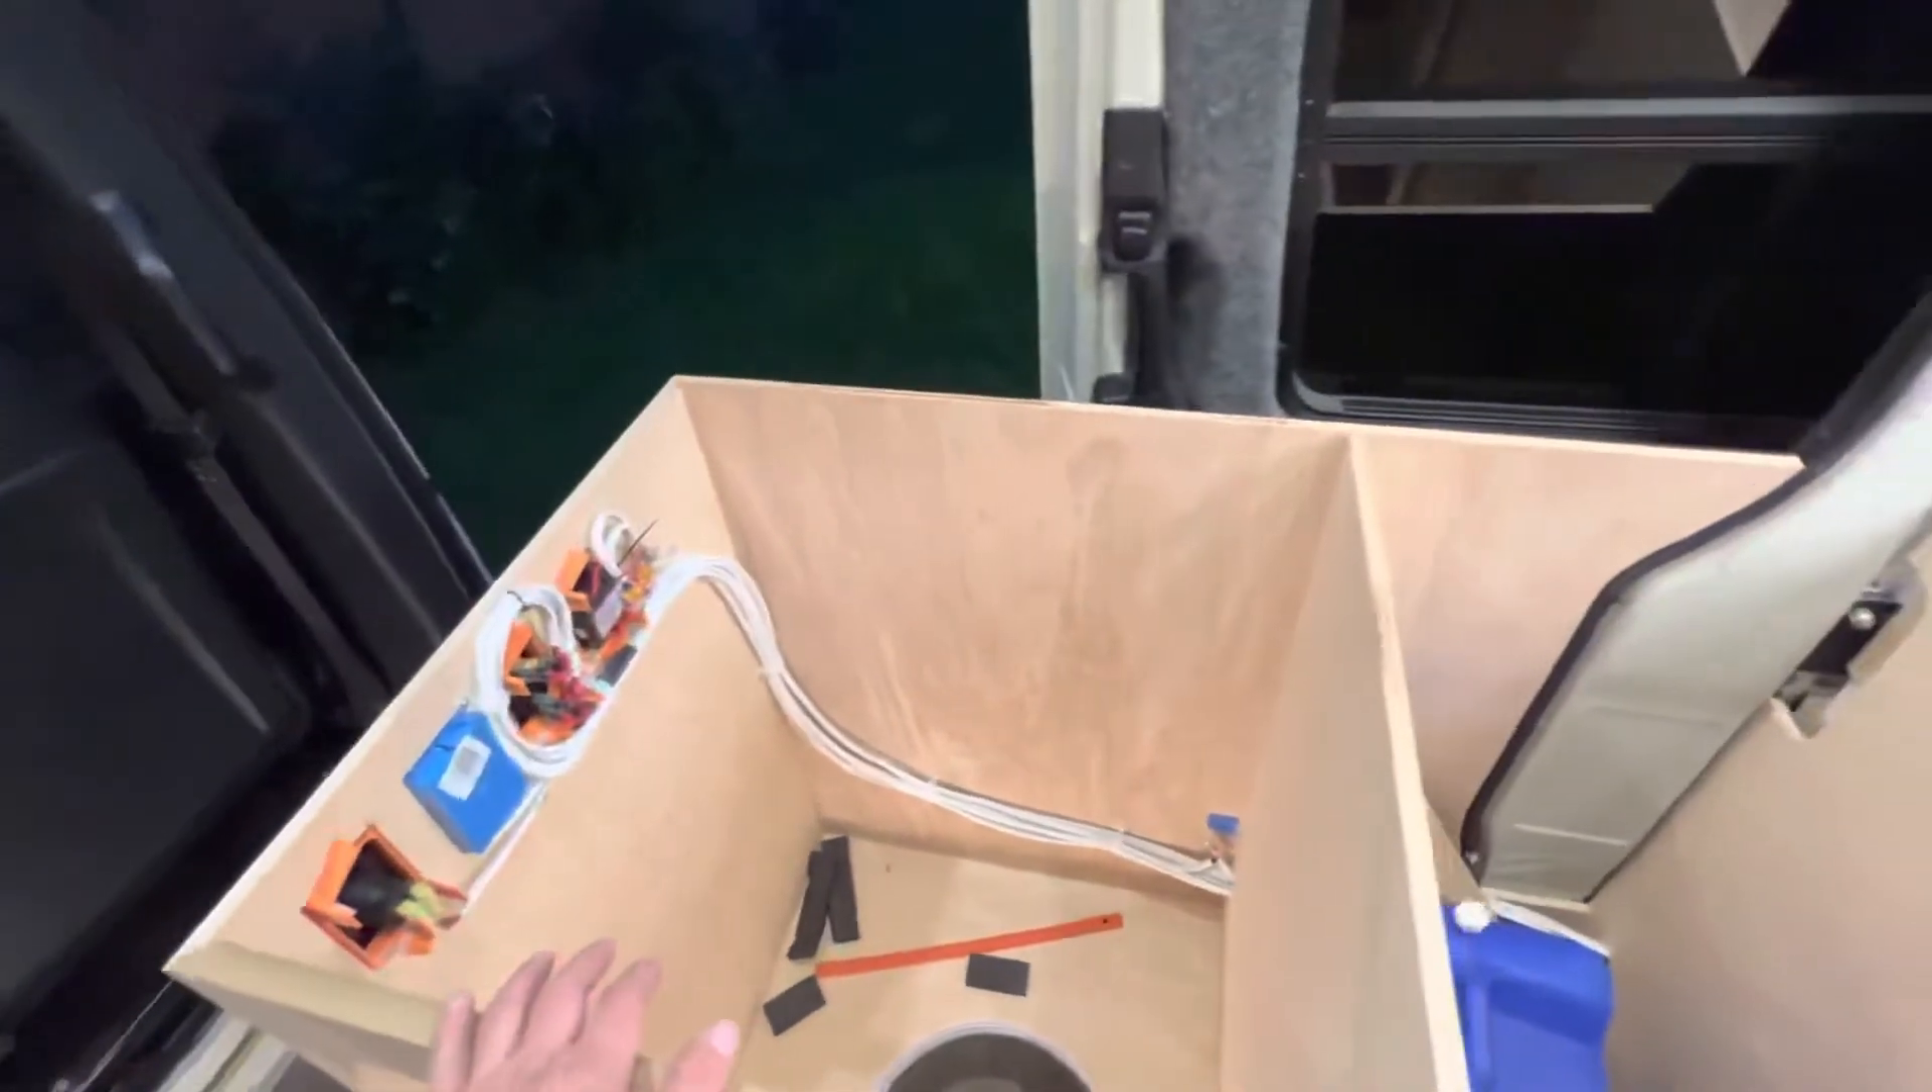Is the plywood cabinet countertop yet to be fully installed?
Yes.